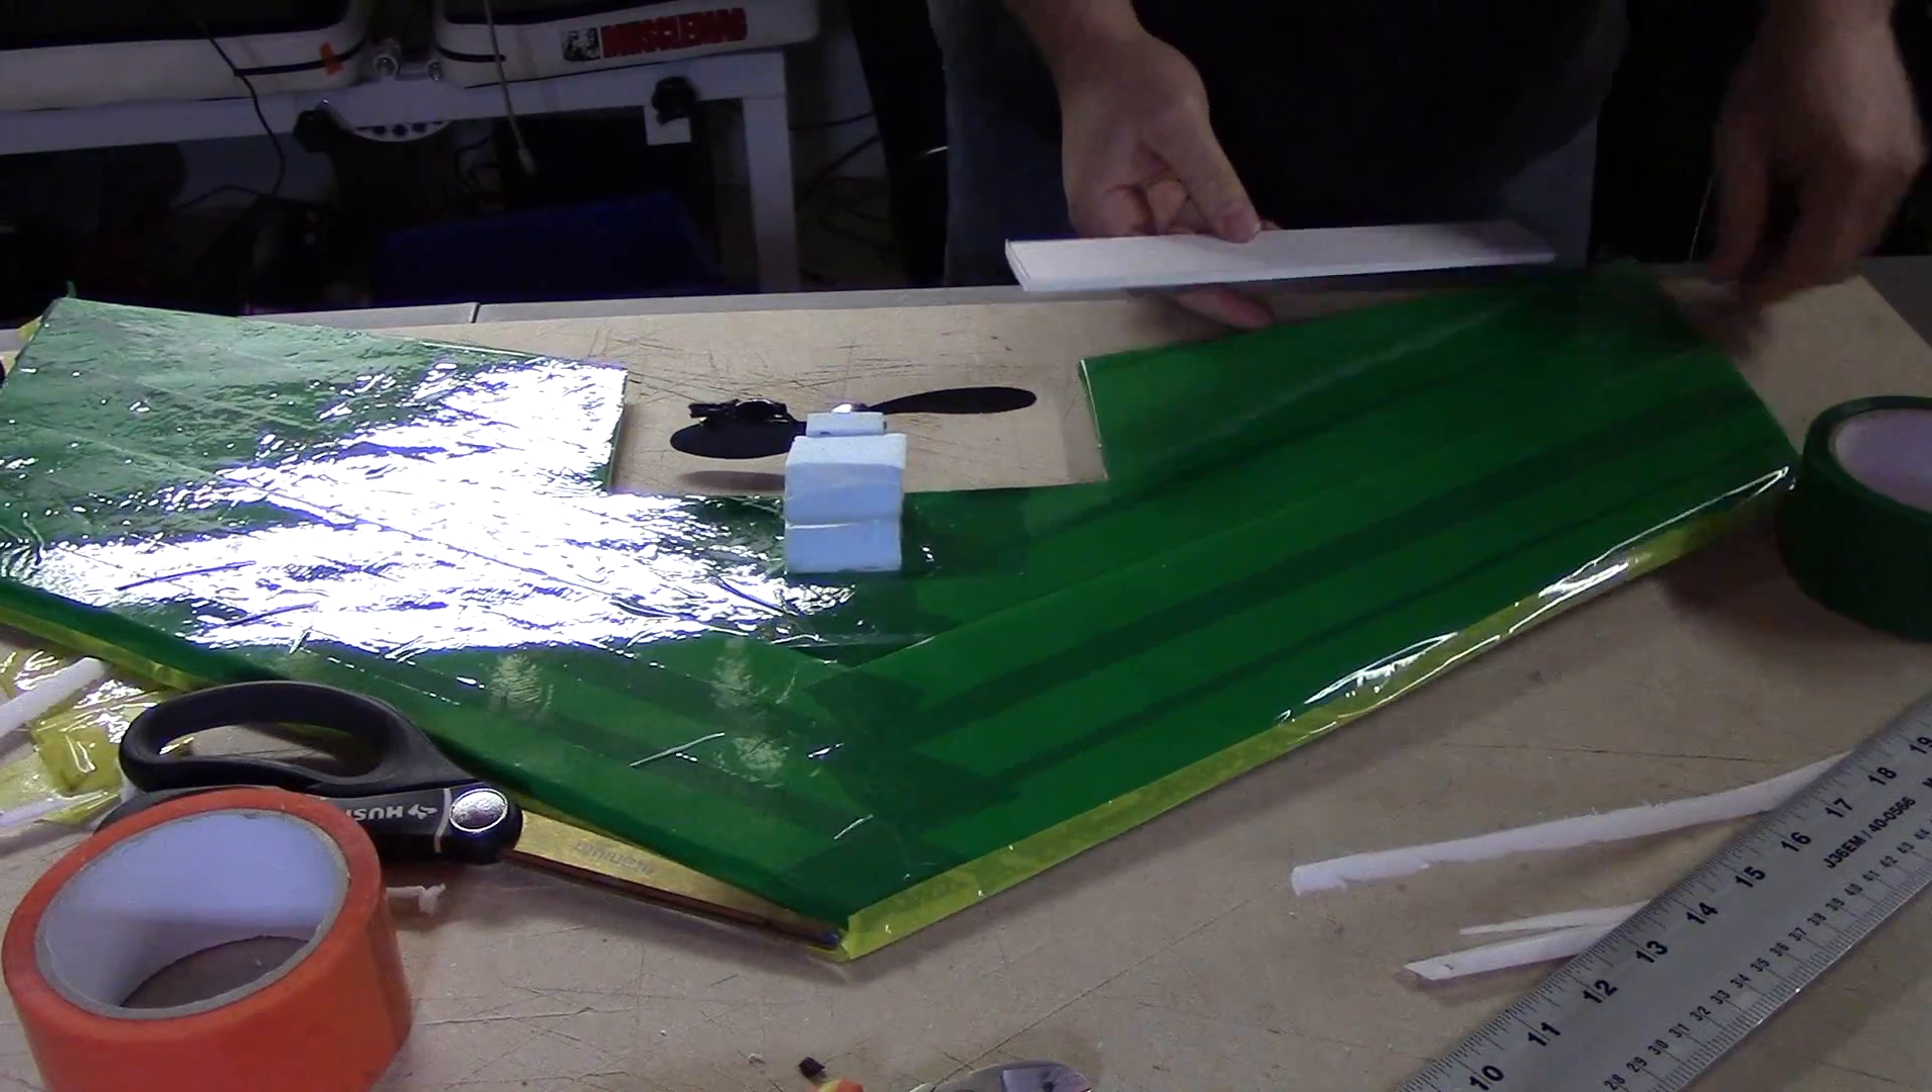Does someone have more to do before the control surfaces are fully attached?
Yes.